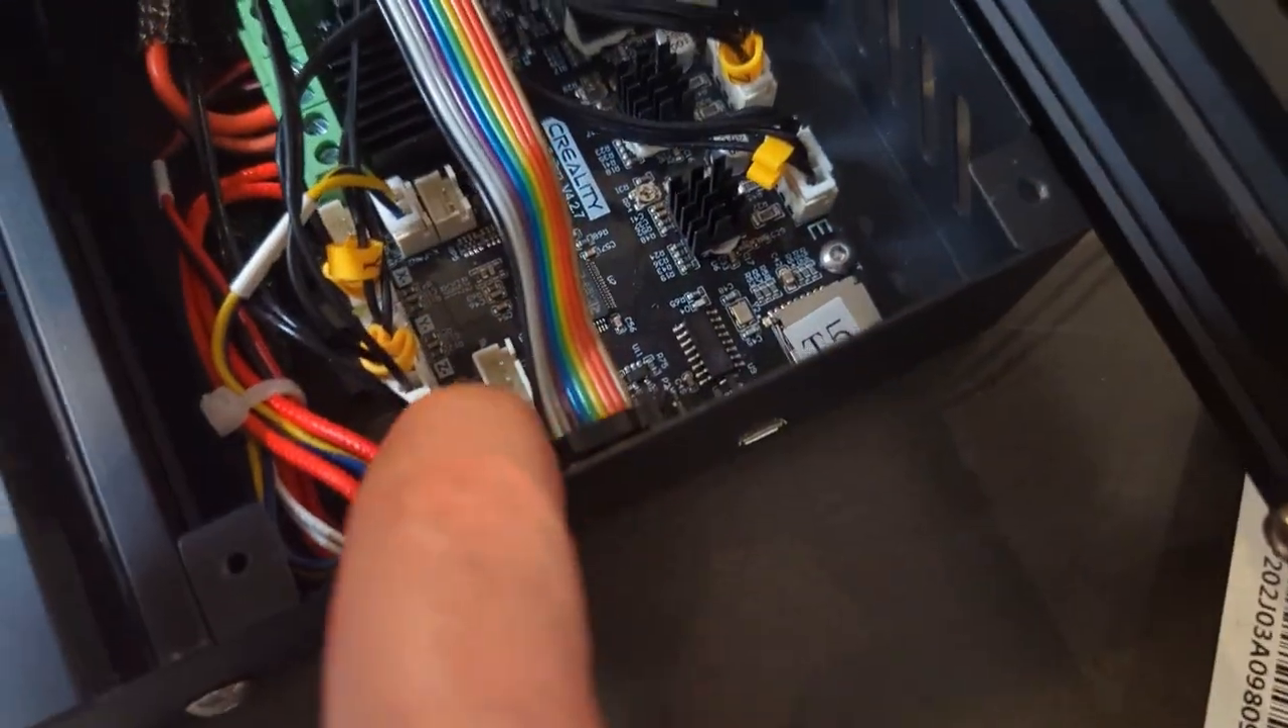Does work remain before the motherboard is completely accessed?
No.